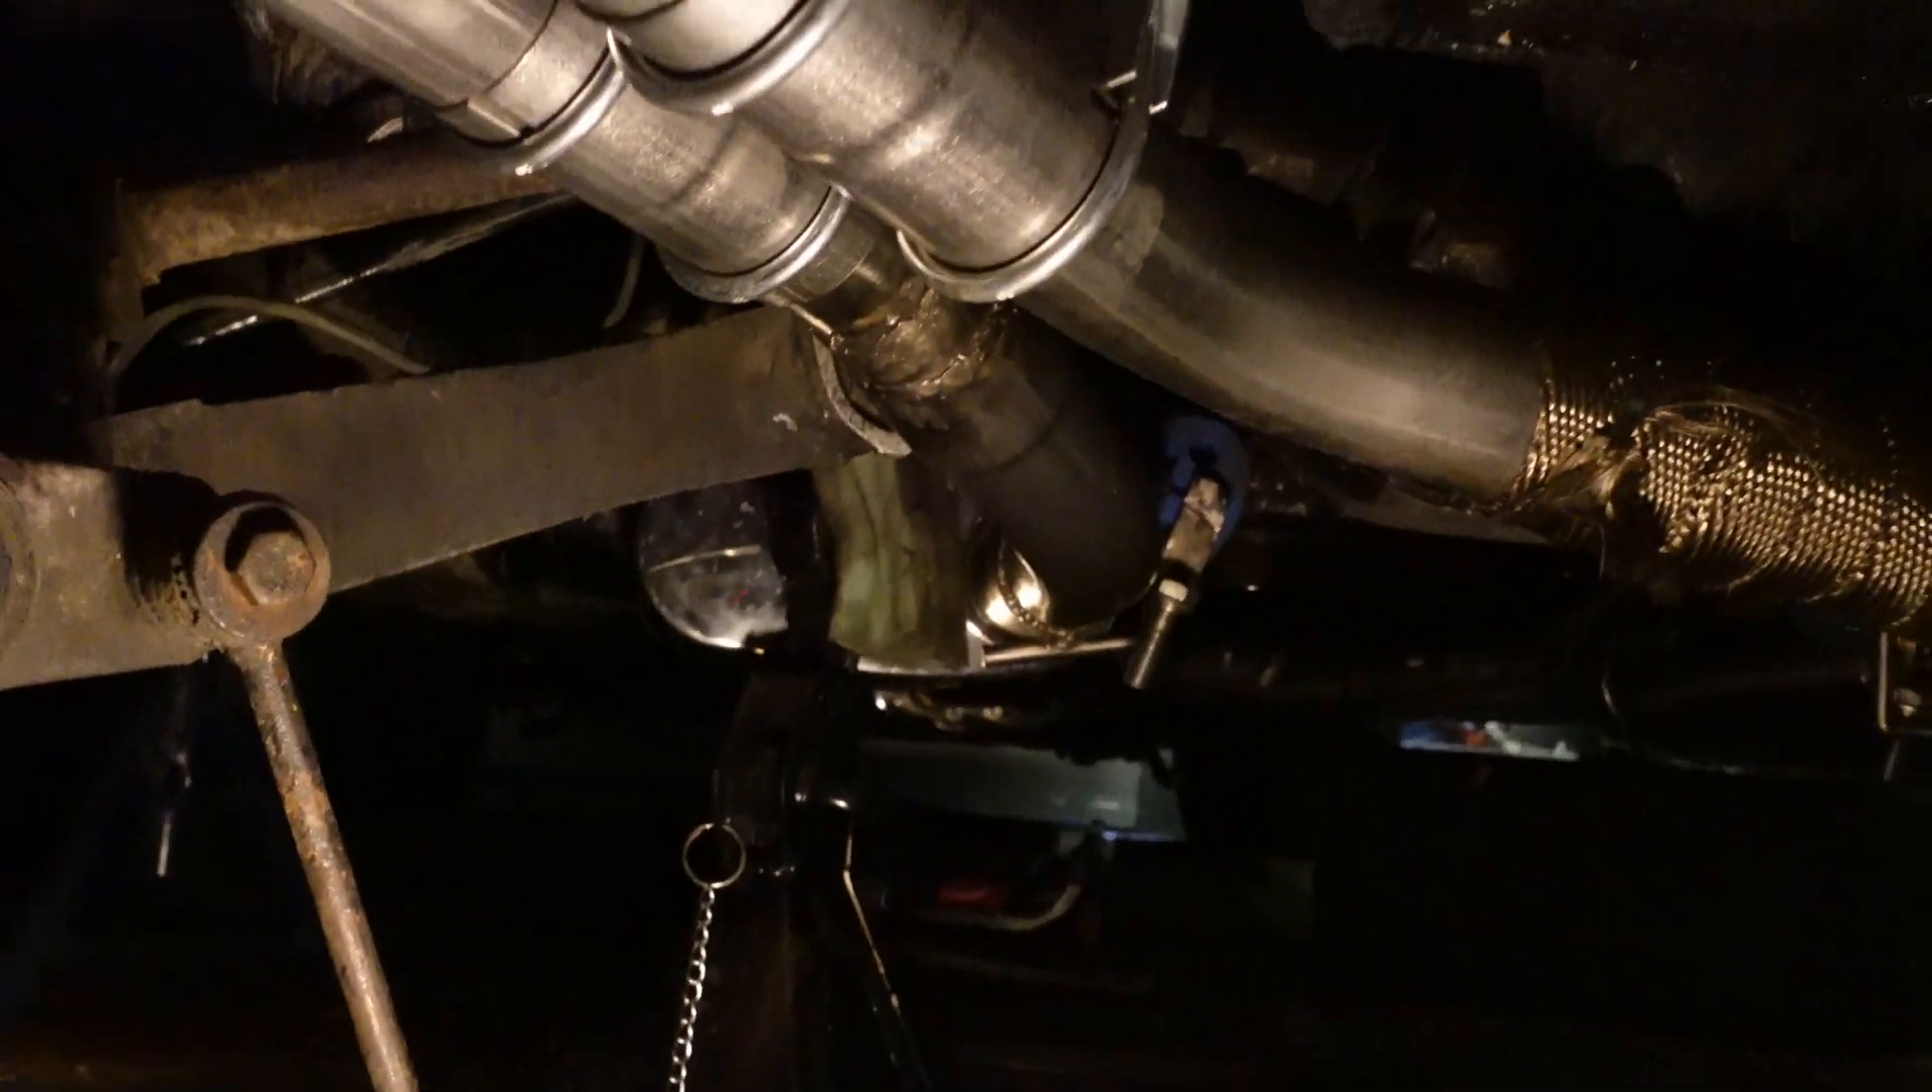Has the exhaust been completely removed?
No.